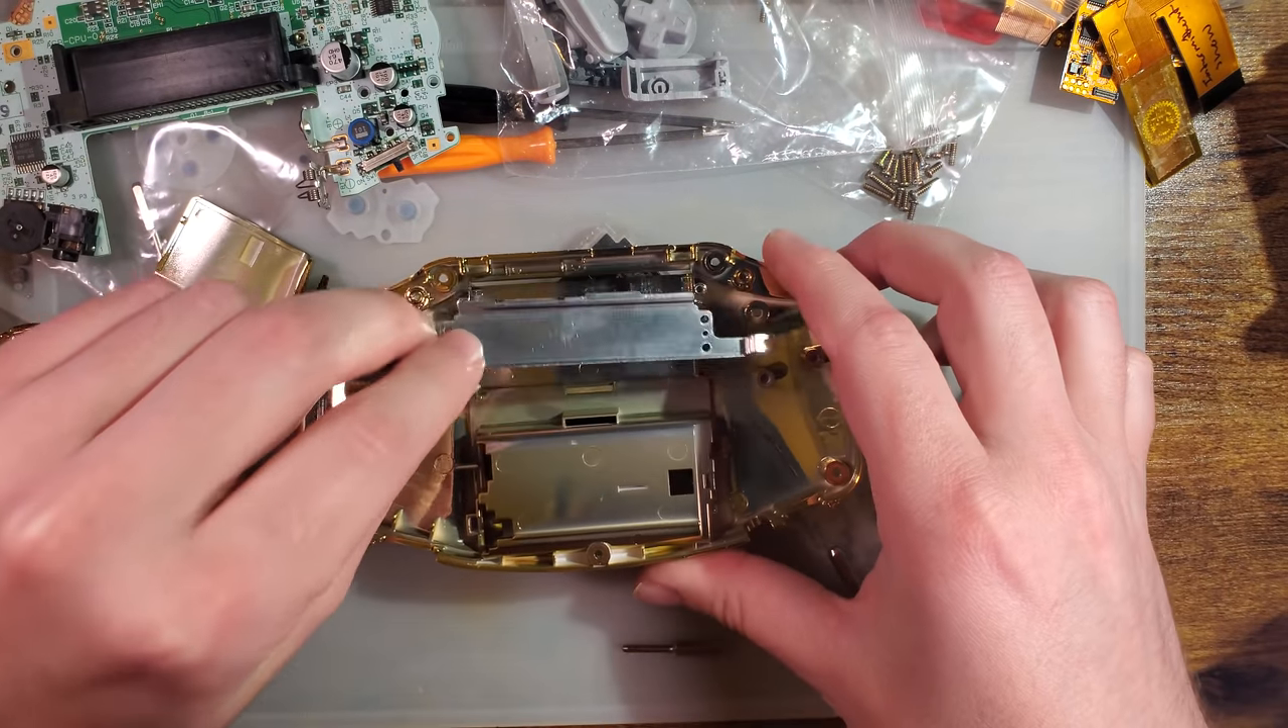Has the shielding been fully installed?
No.